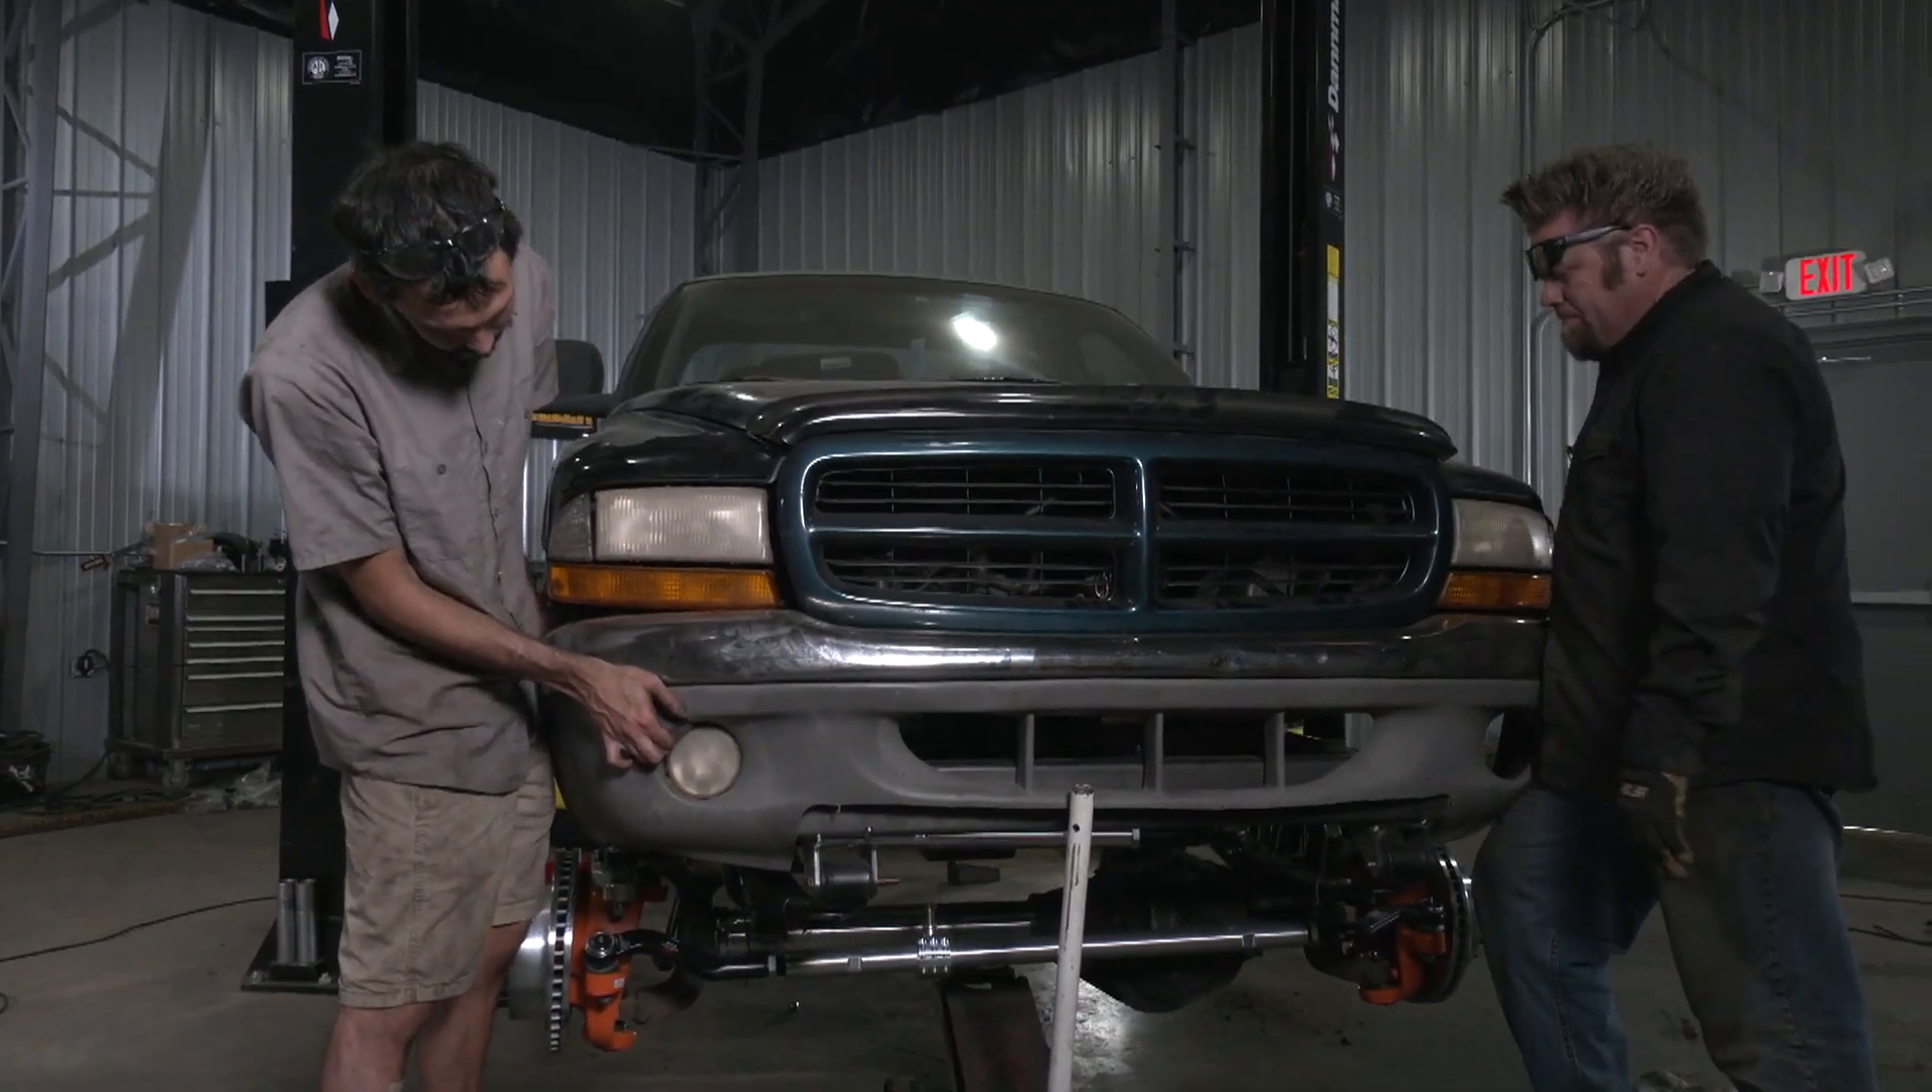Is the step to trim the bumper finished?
No.